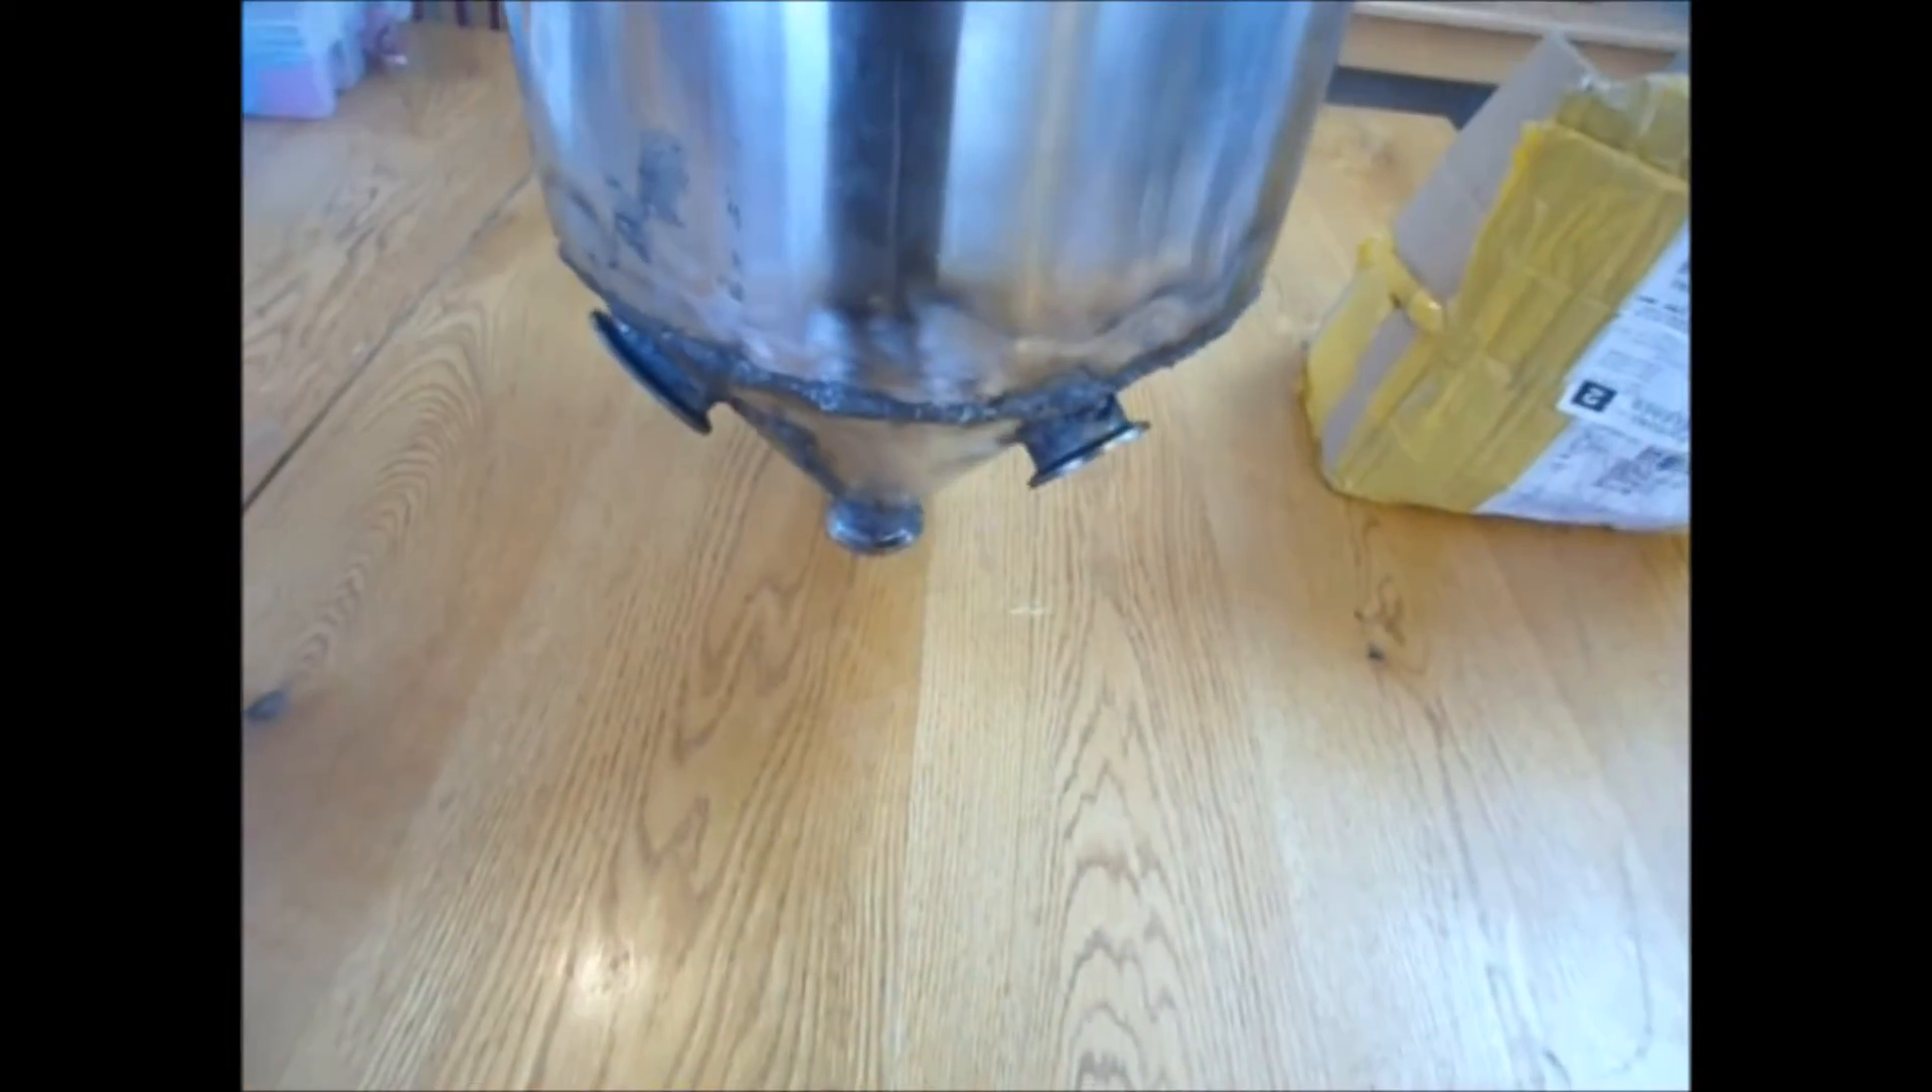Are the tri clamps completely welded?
Yes.